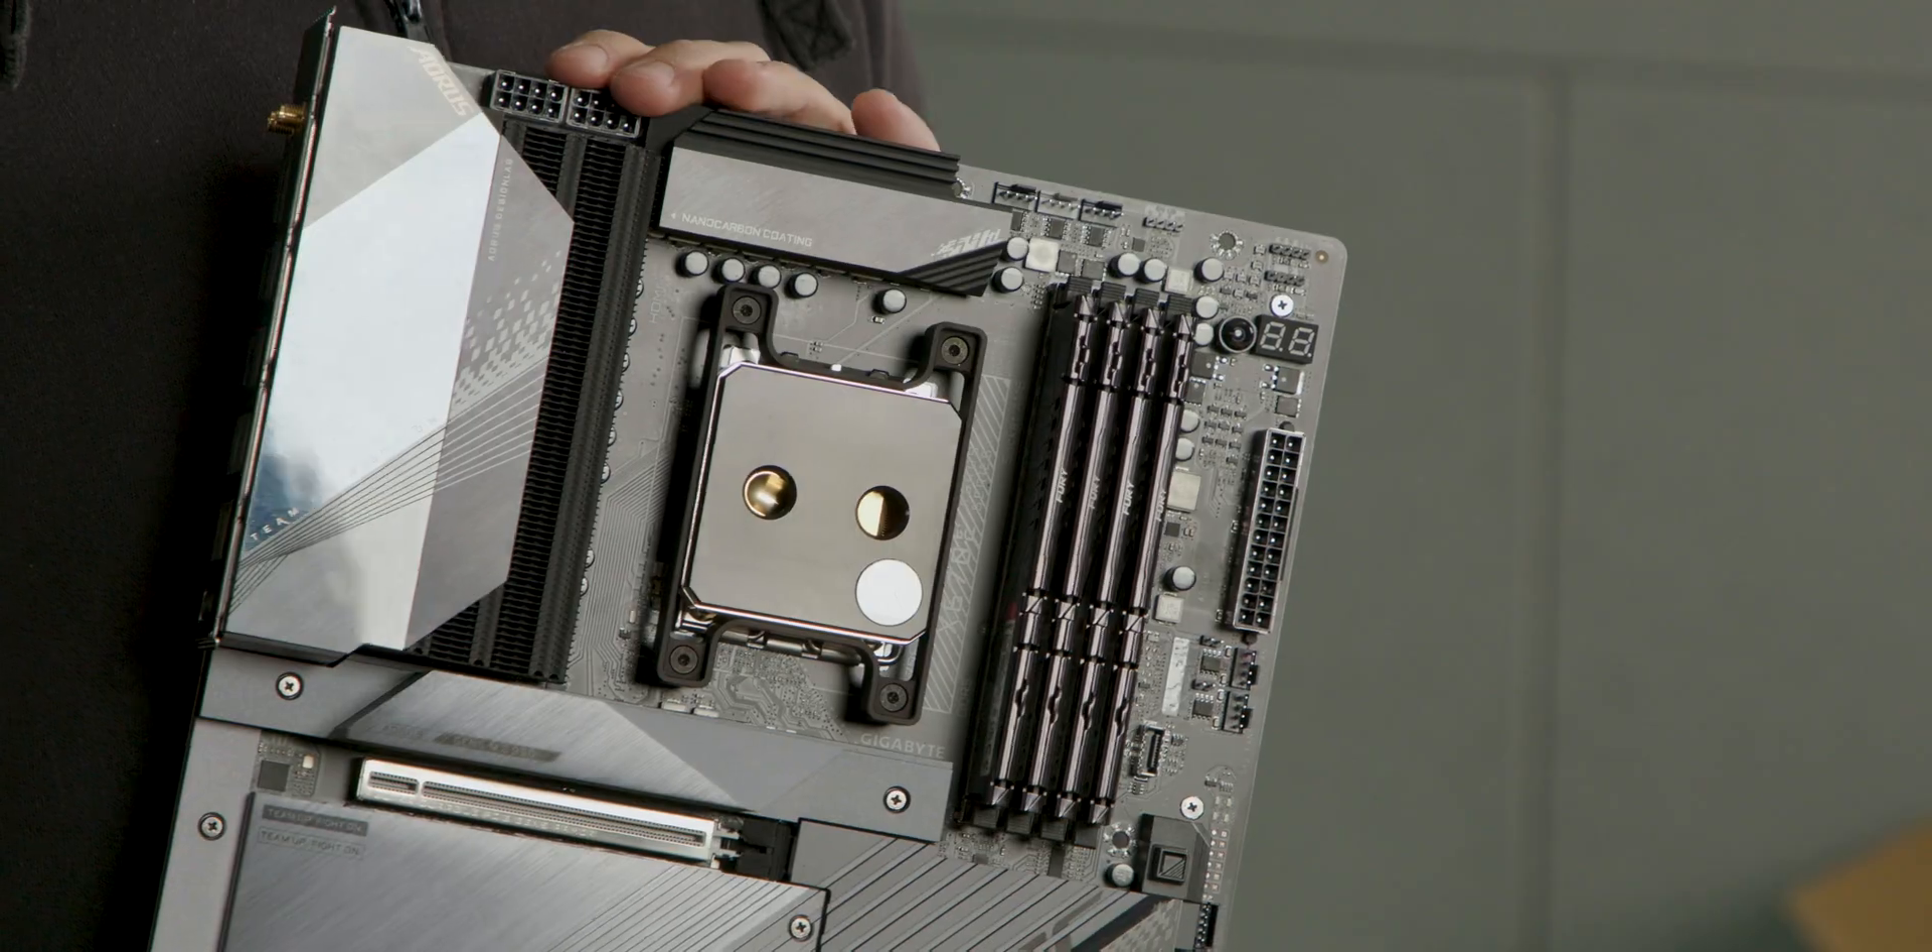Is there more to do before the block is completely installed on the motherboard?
No.